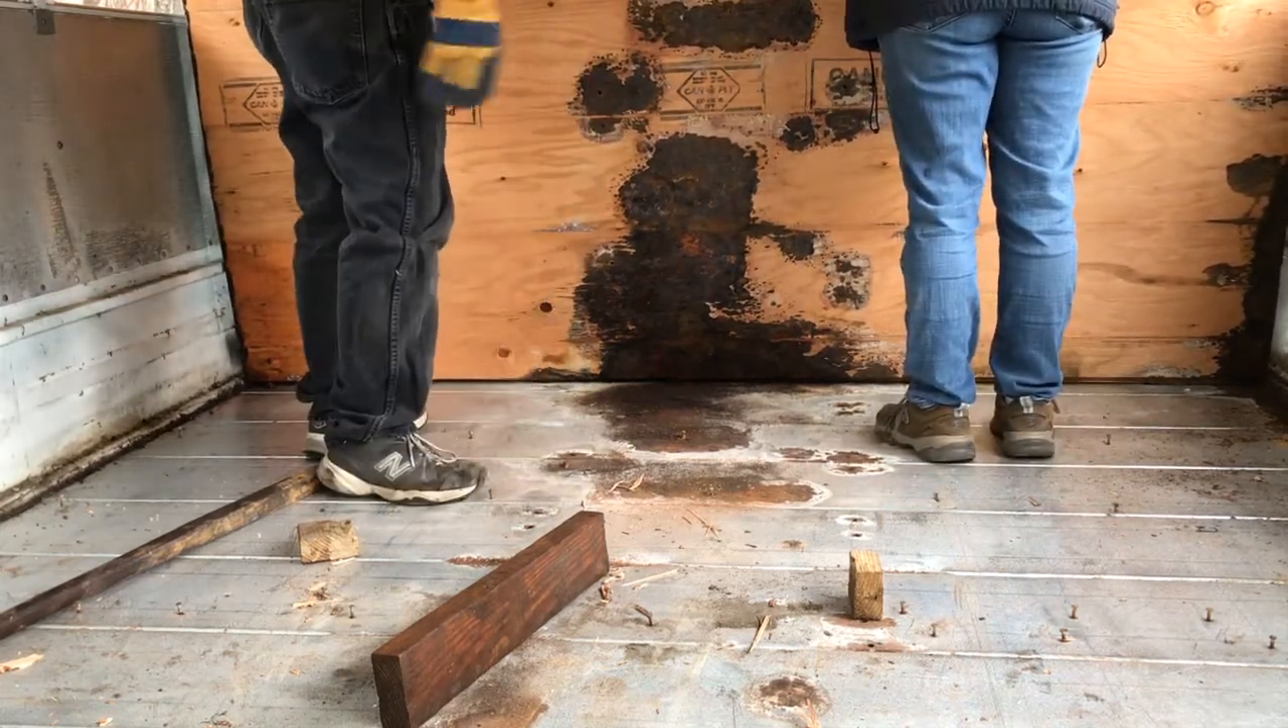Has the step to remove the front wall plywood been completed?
No.